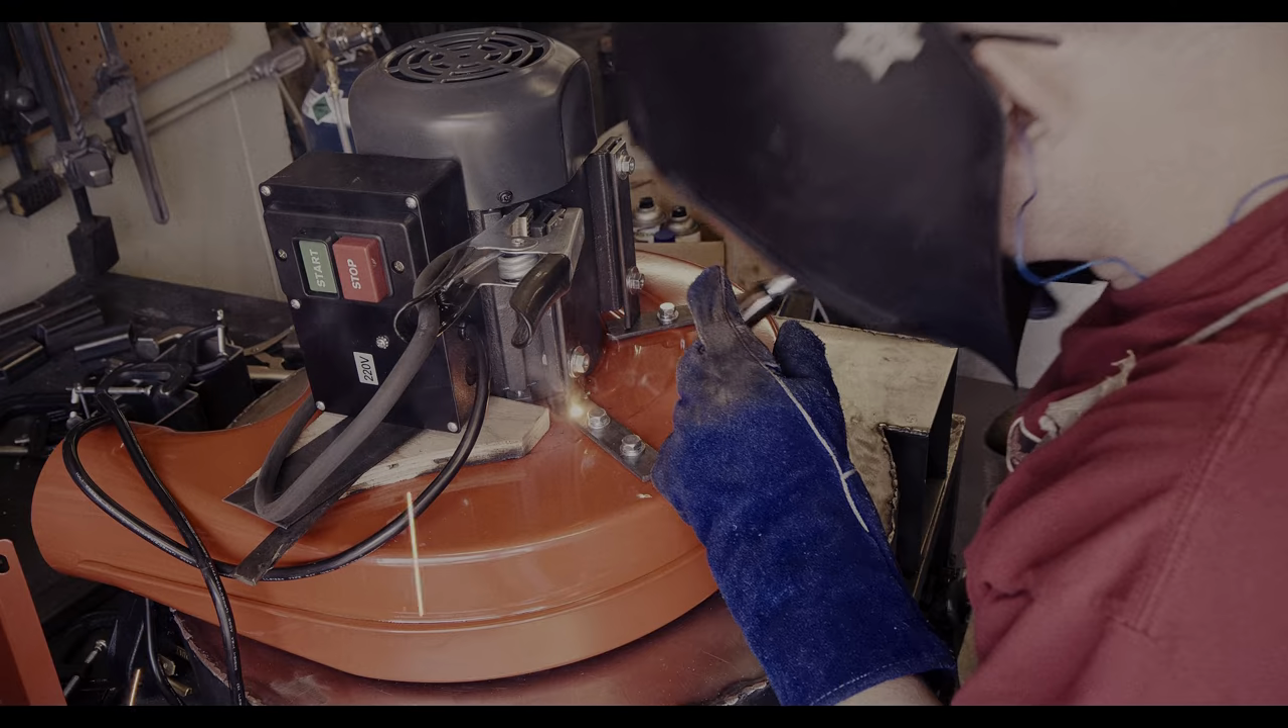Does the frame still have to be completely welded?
Yes.